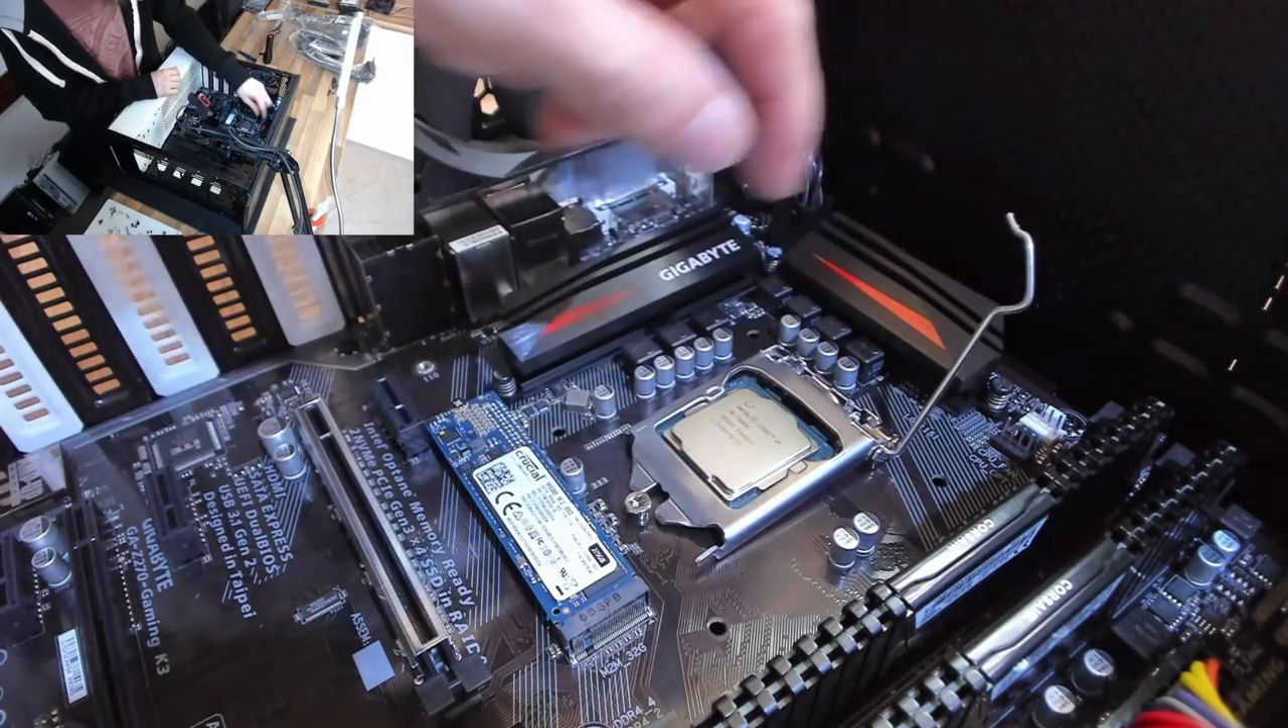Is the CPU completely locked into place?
No.